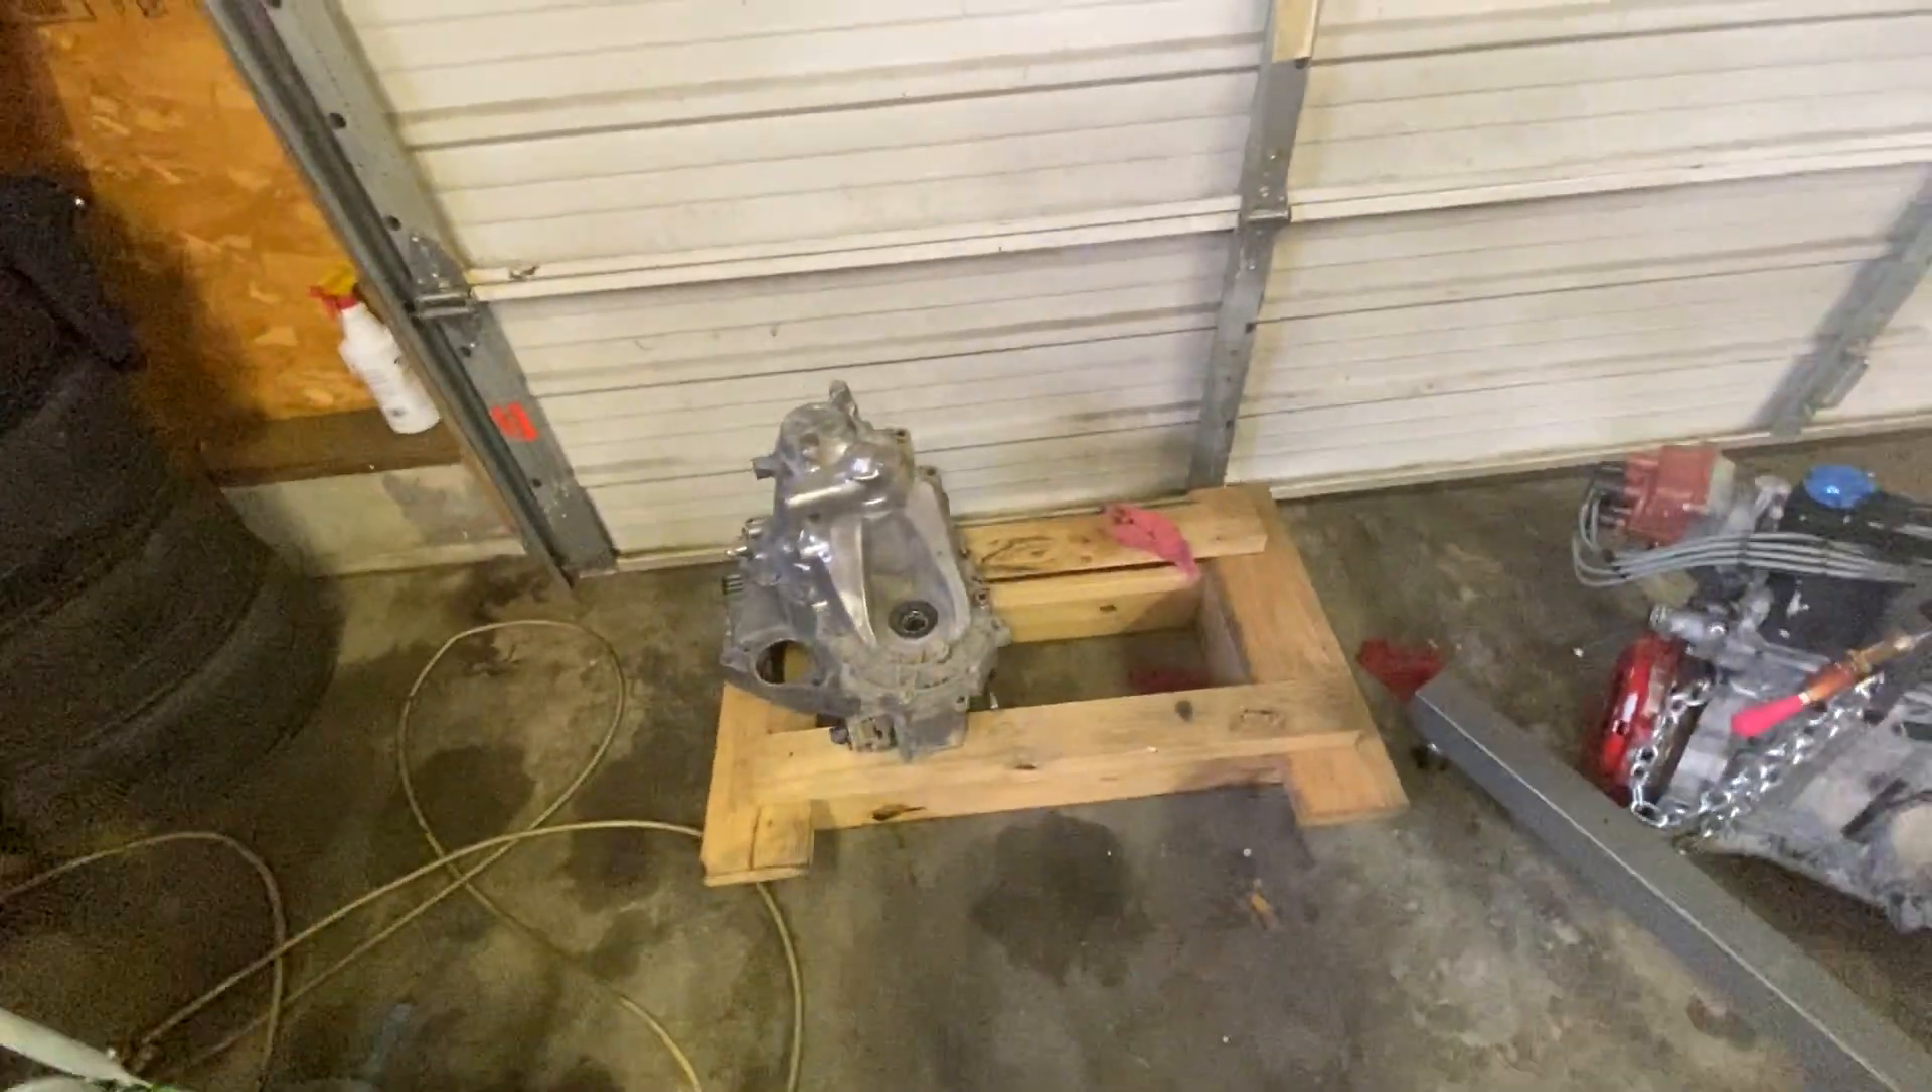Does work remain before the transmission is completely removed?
No.